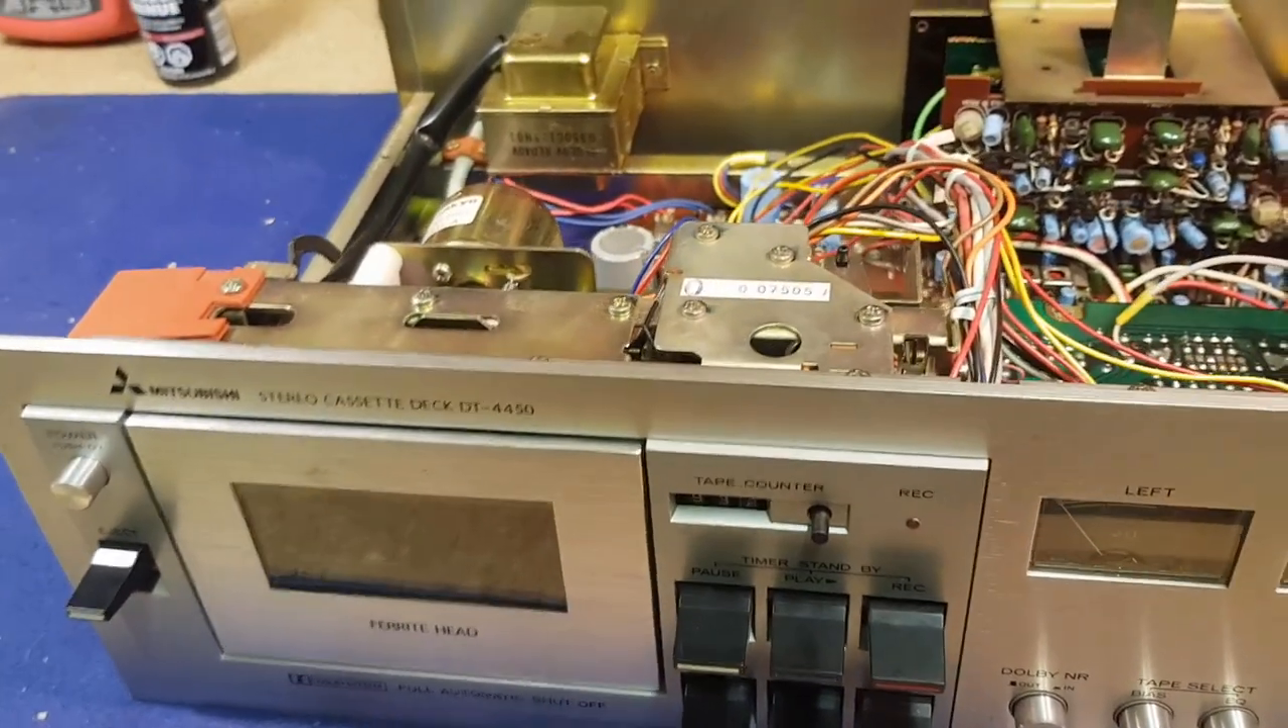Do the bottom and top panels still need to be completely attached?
Yes.